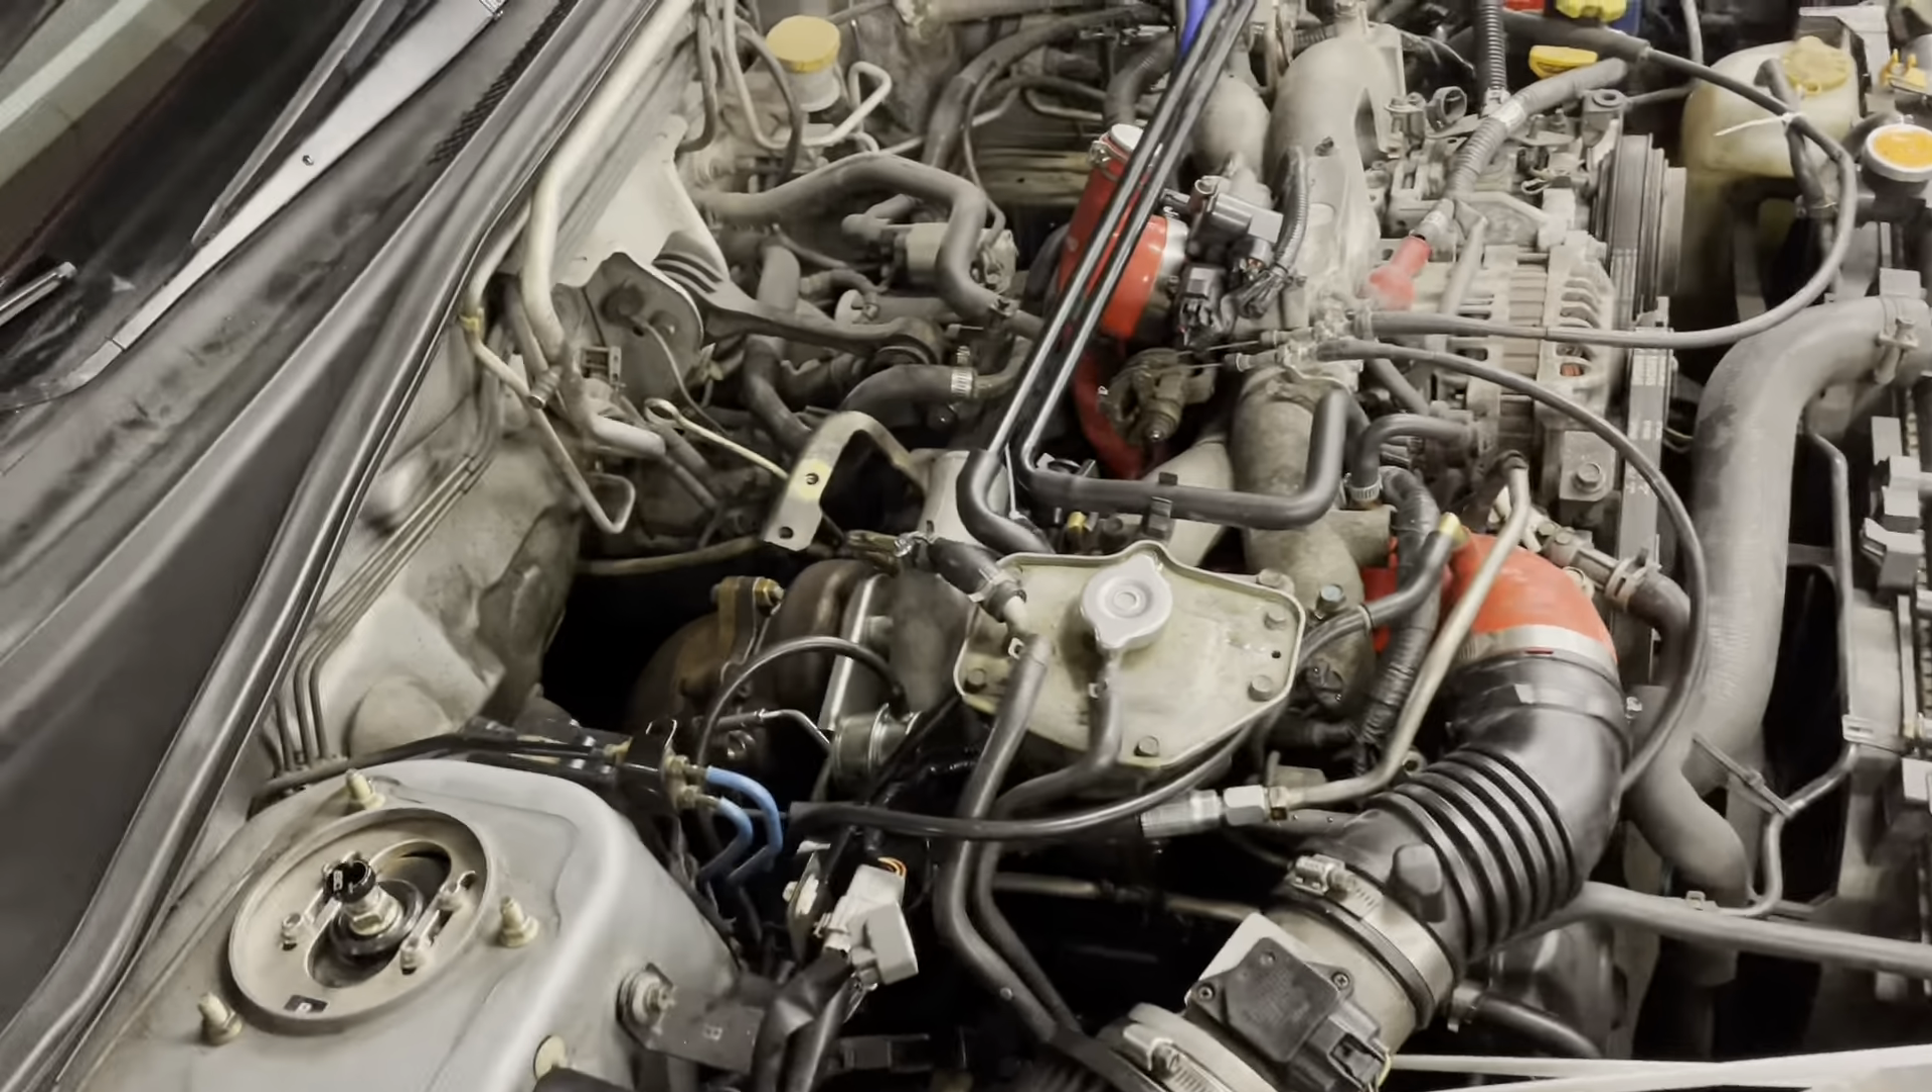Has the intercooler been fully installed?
No.